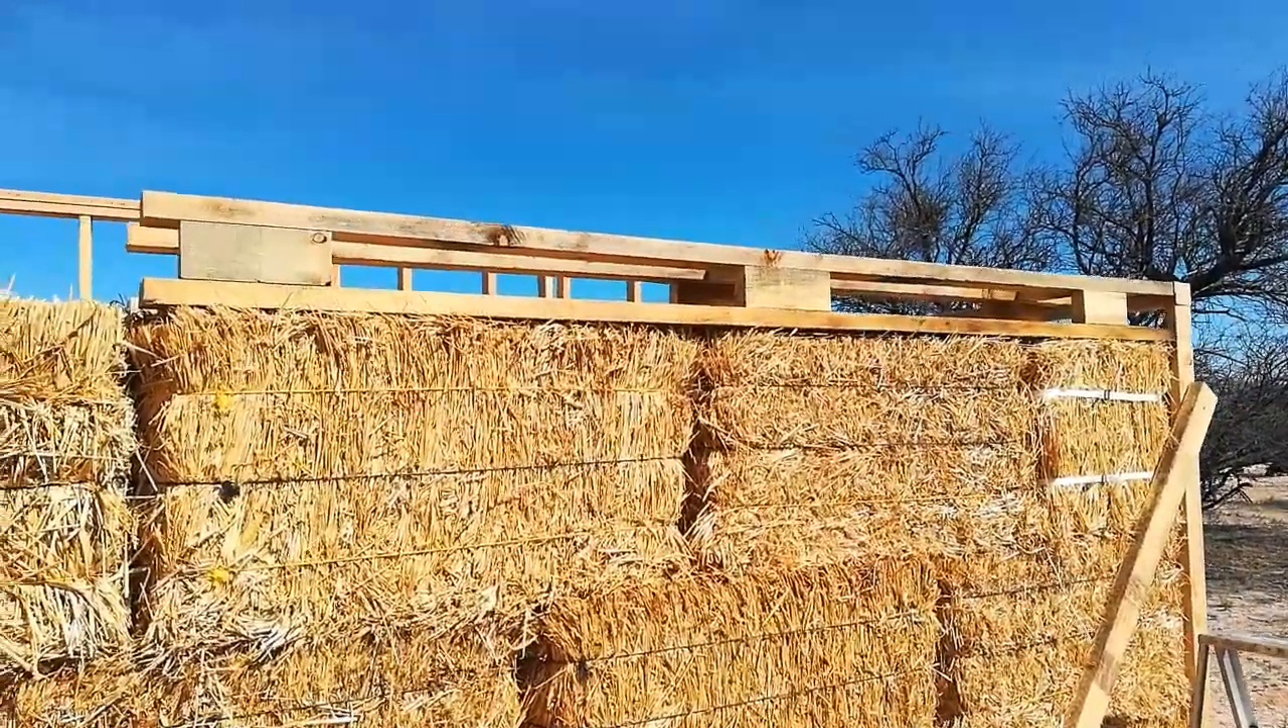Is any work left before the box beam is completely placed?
No.